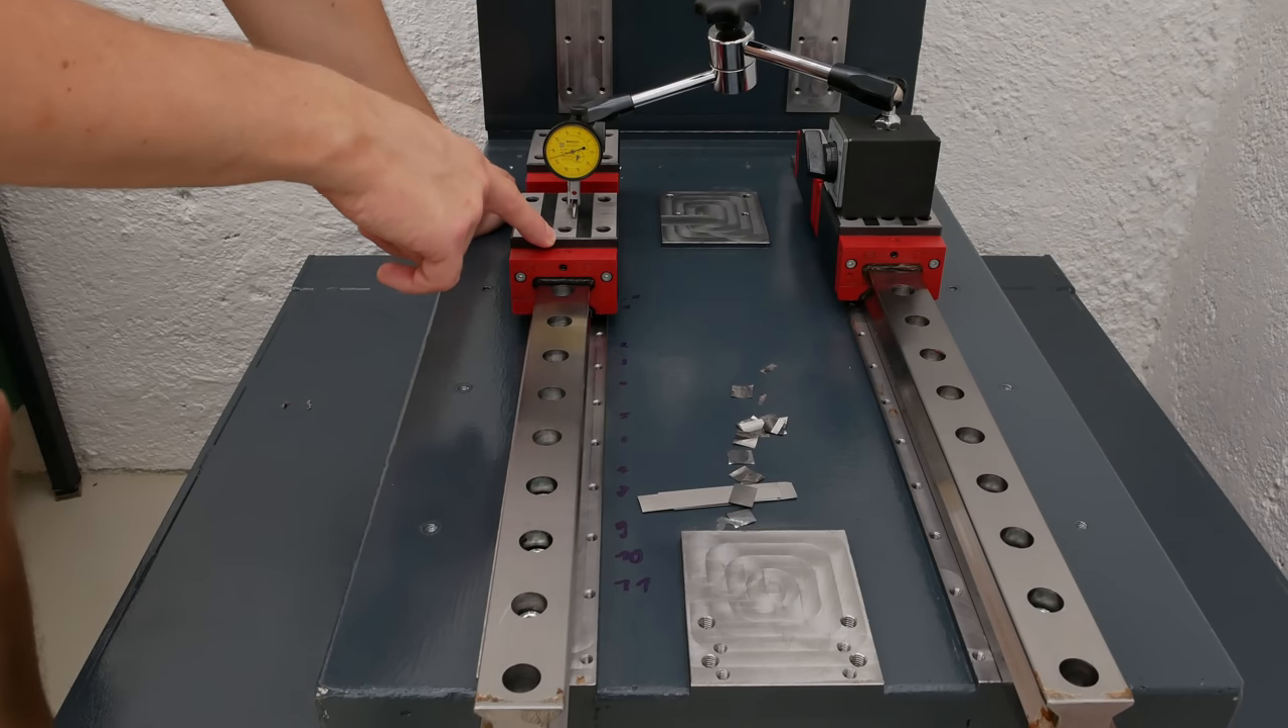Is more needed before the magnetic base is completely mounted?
No.